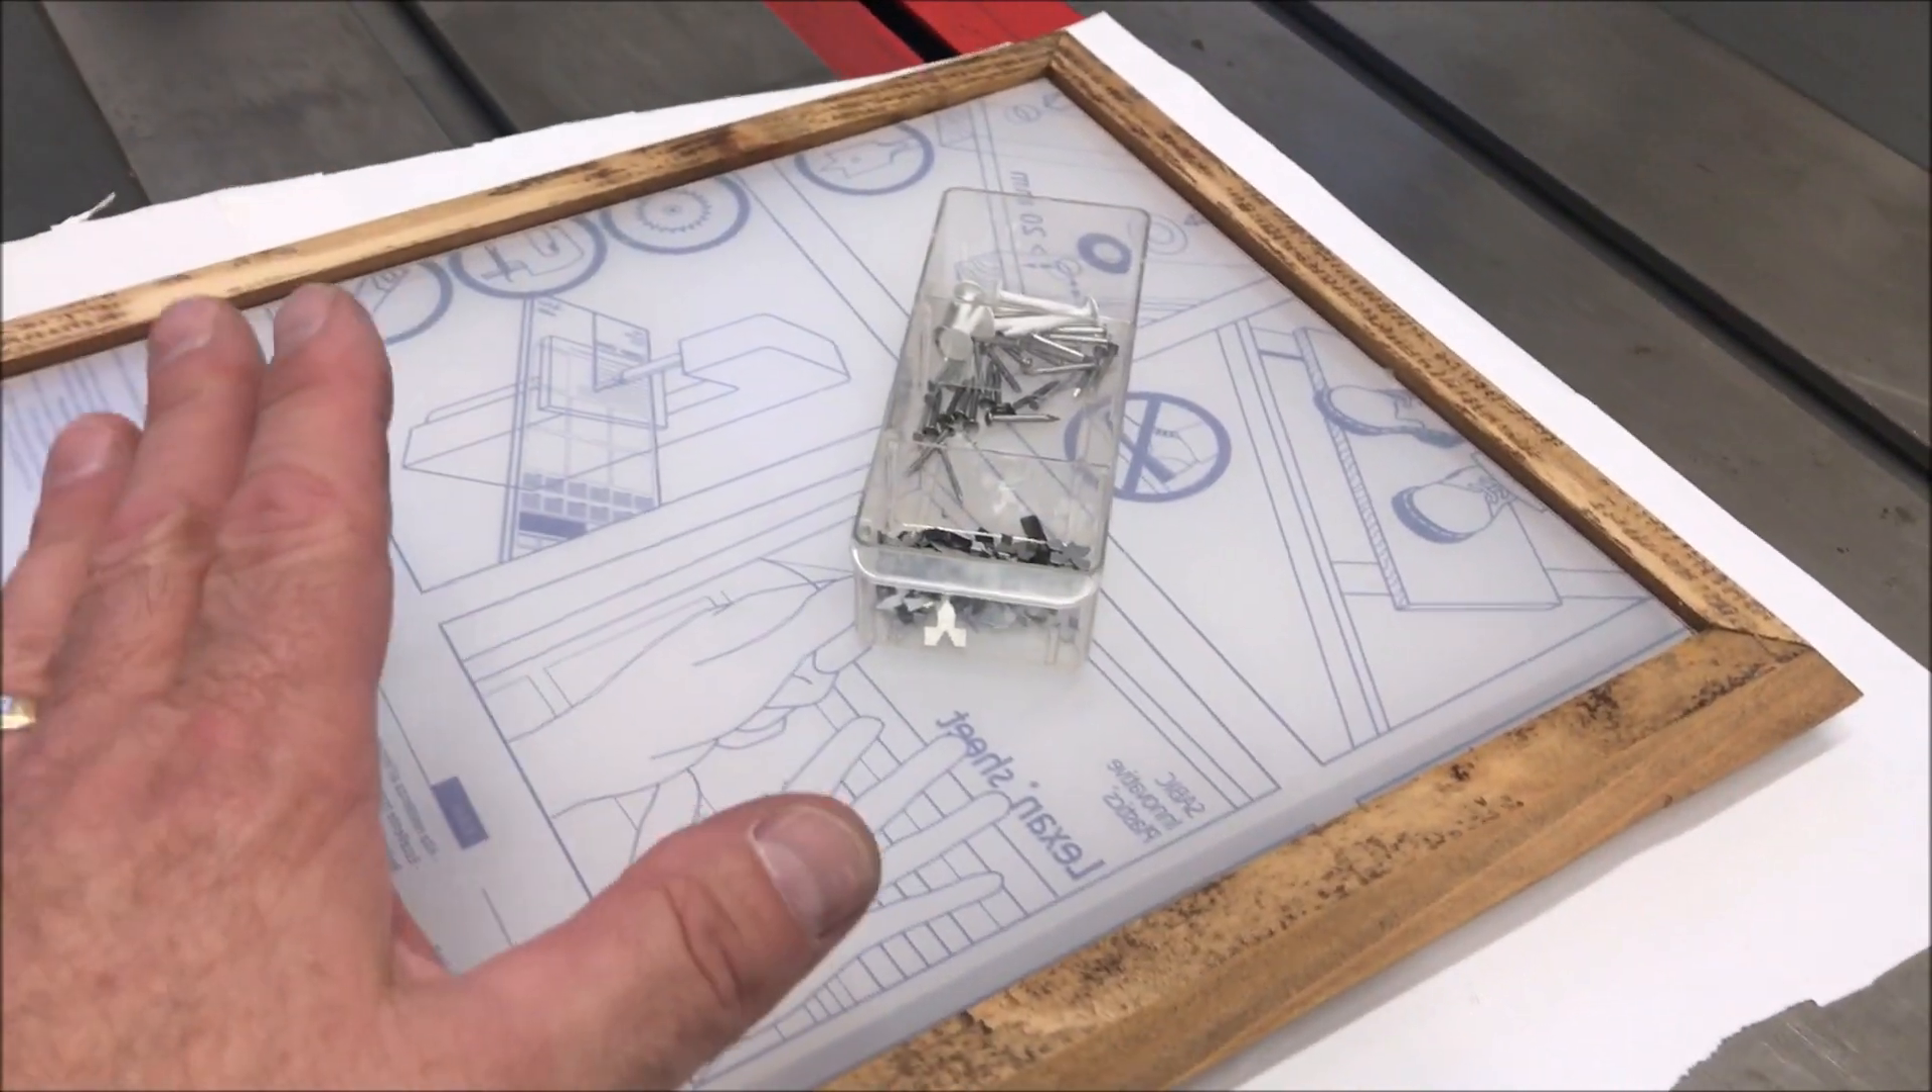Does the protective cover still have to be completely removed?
Yes.